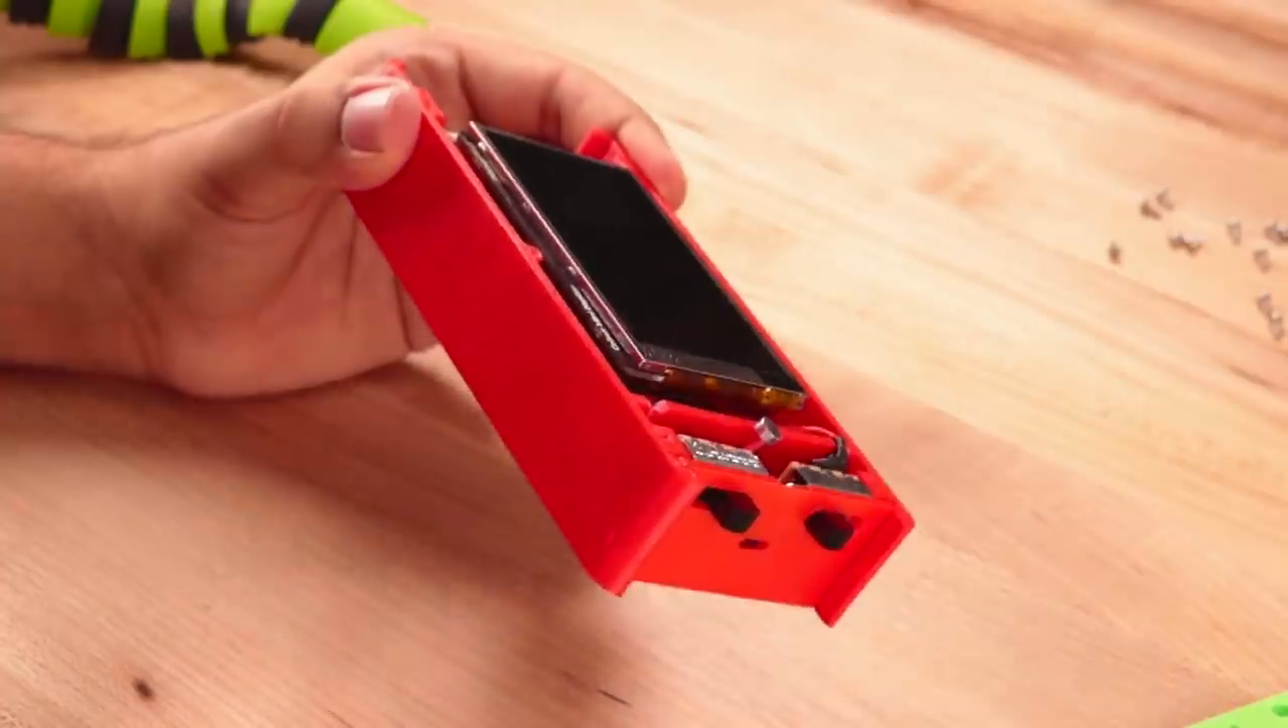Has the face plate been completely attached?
No.